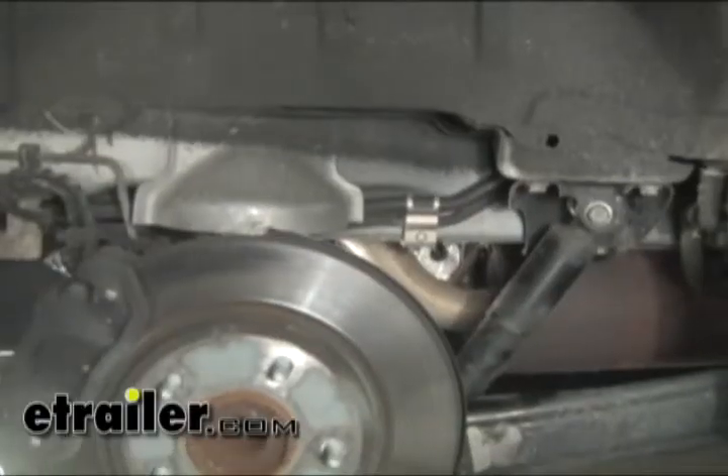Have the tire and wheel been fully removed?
Yes.